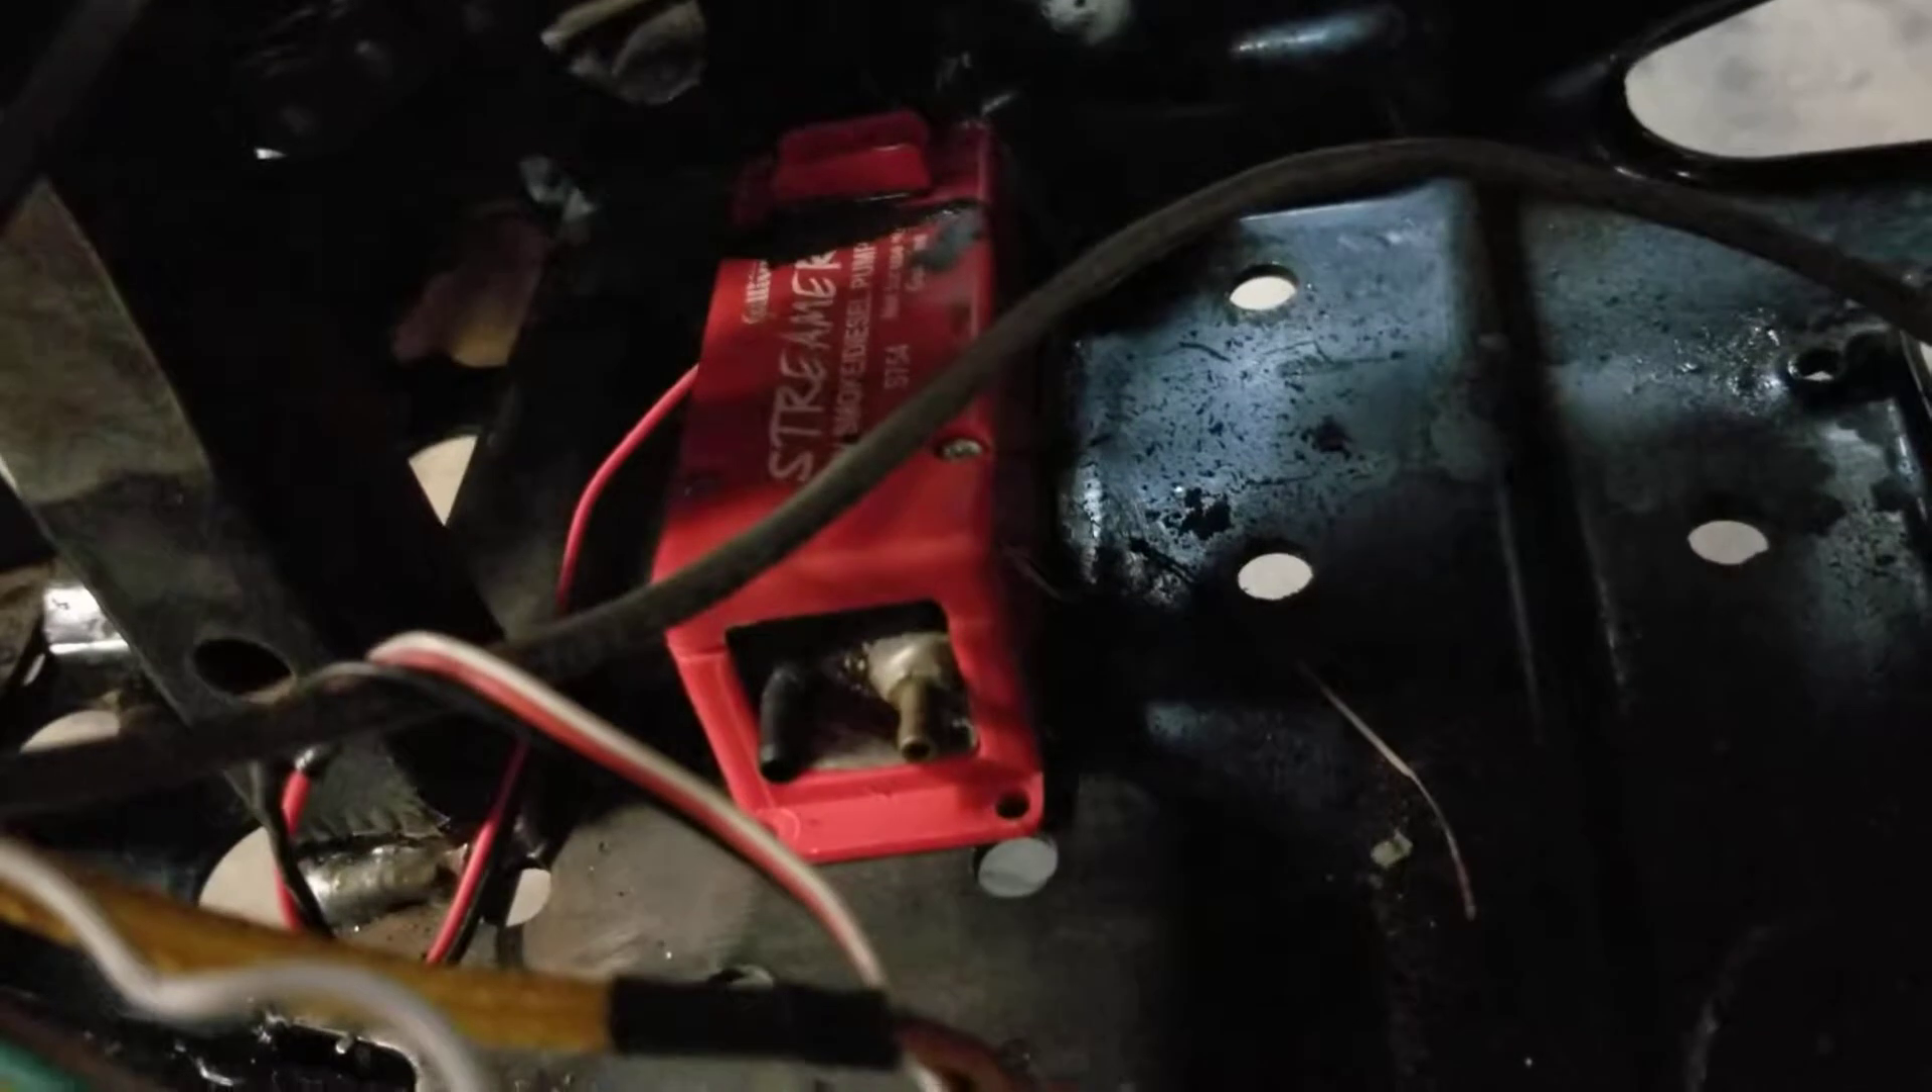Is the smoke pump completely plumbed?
No.